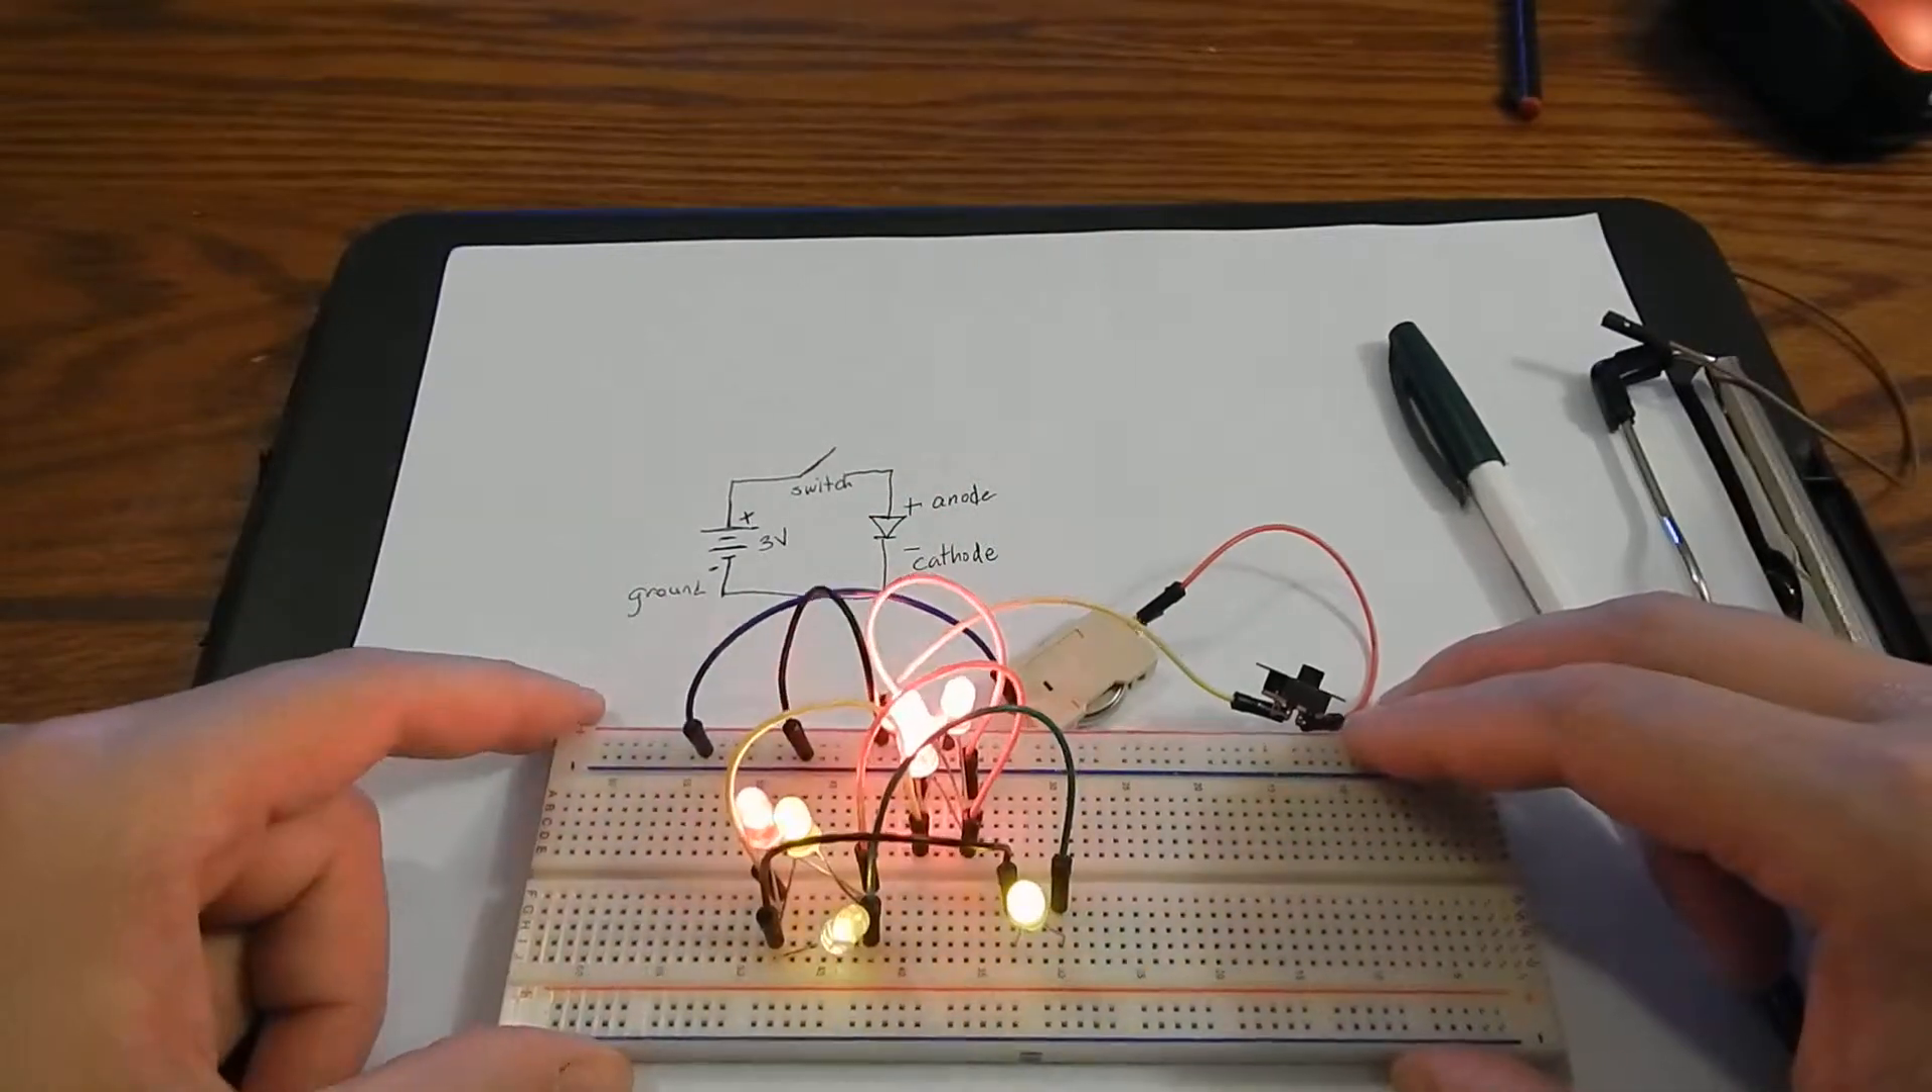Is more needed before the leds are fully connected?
No.